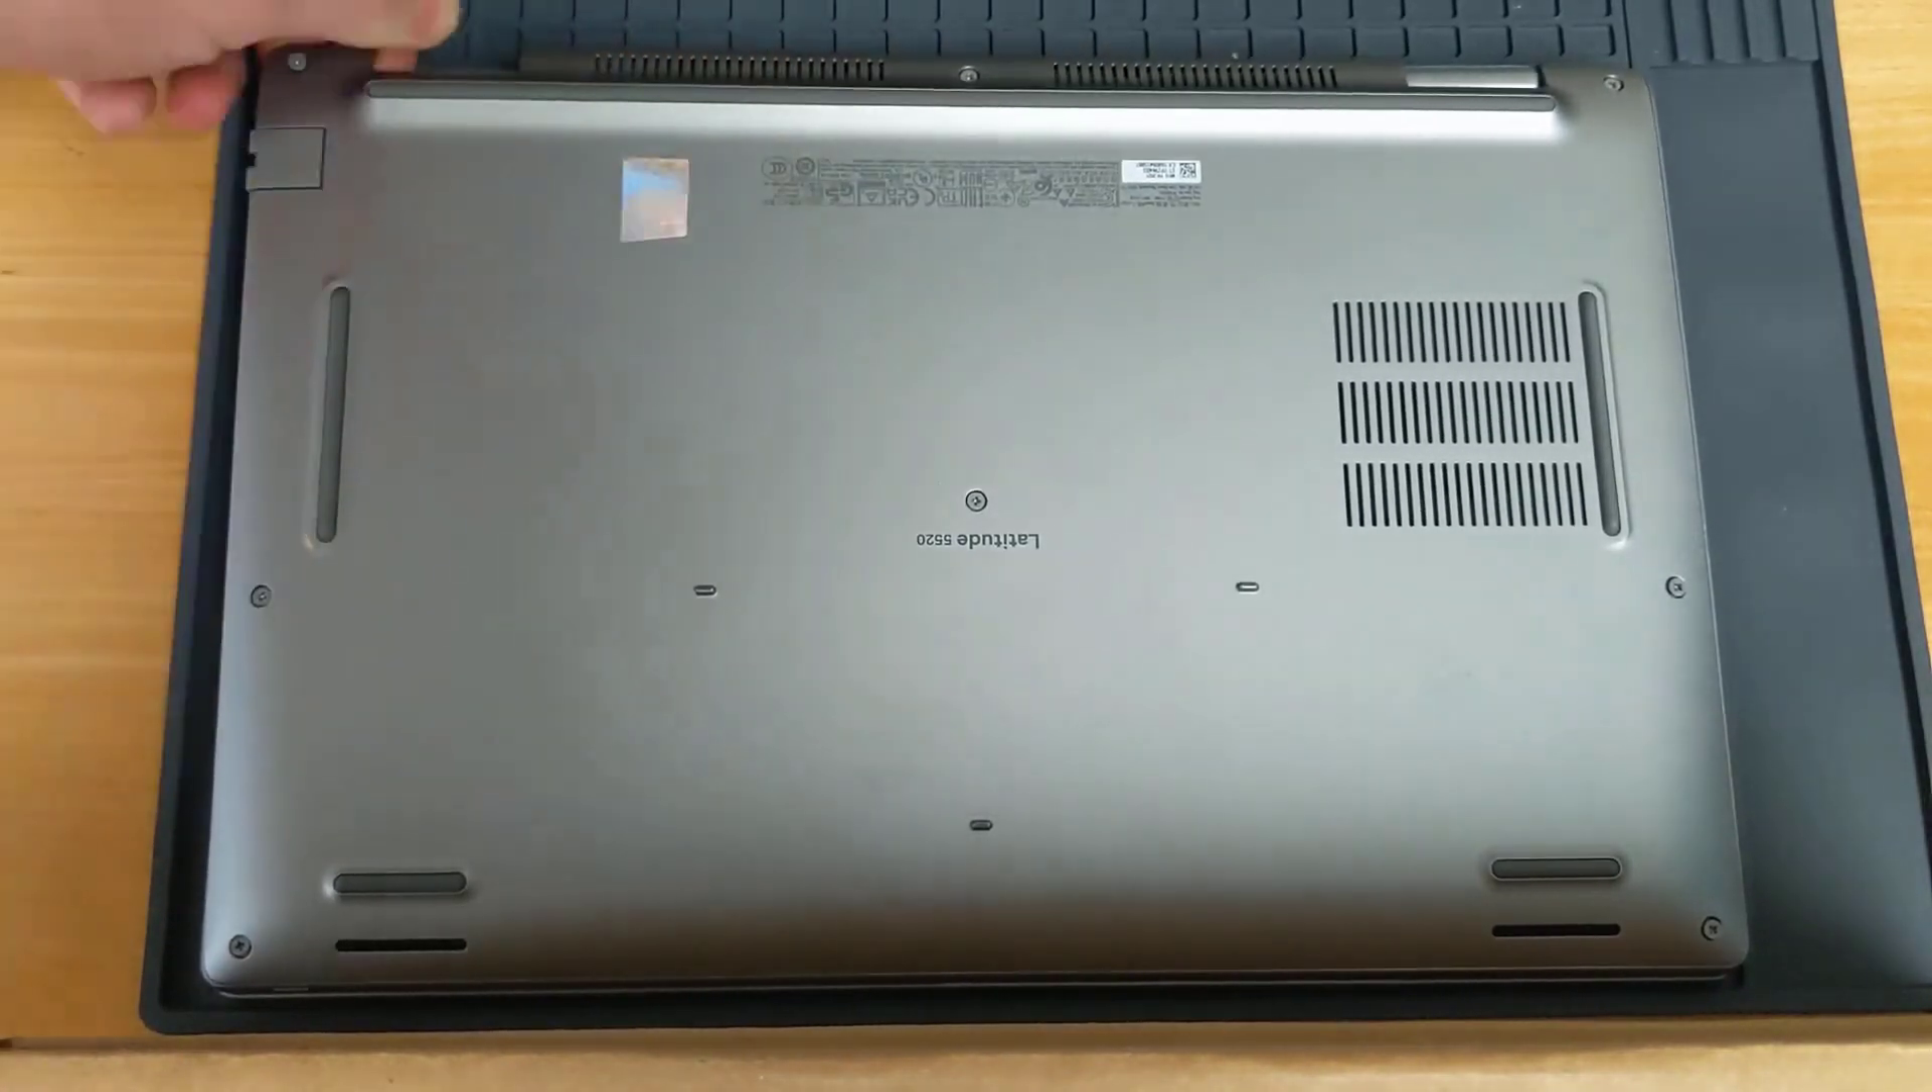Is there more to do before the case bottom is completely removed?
Yes.